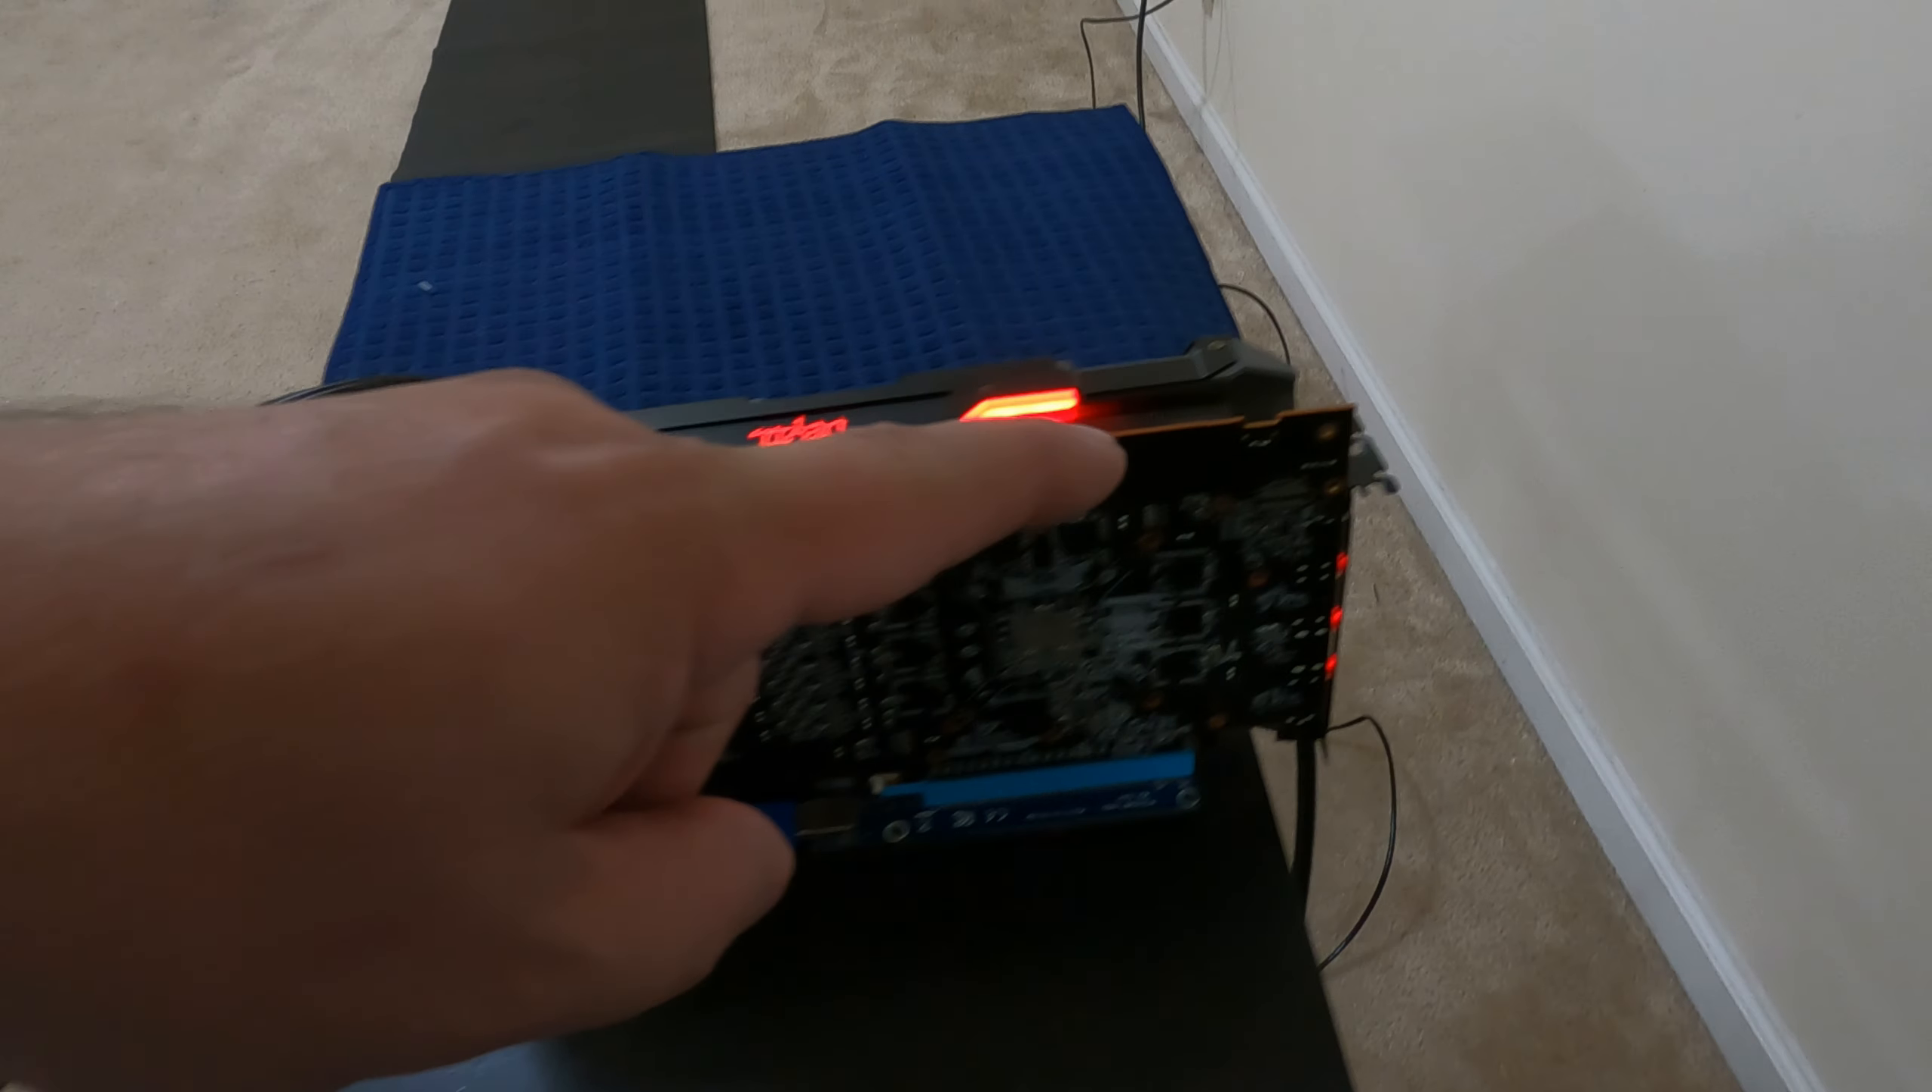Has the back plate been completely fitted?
No.